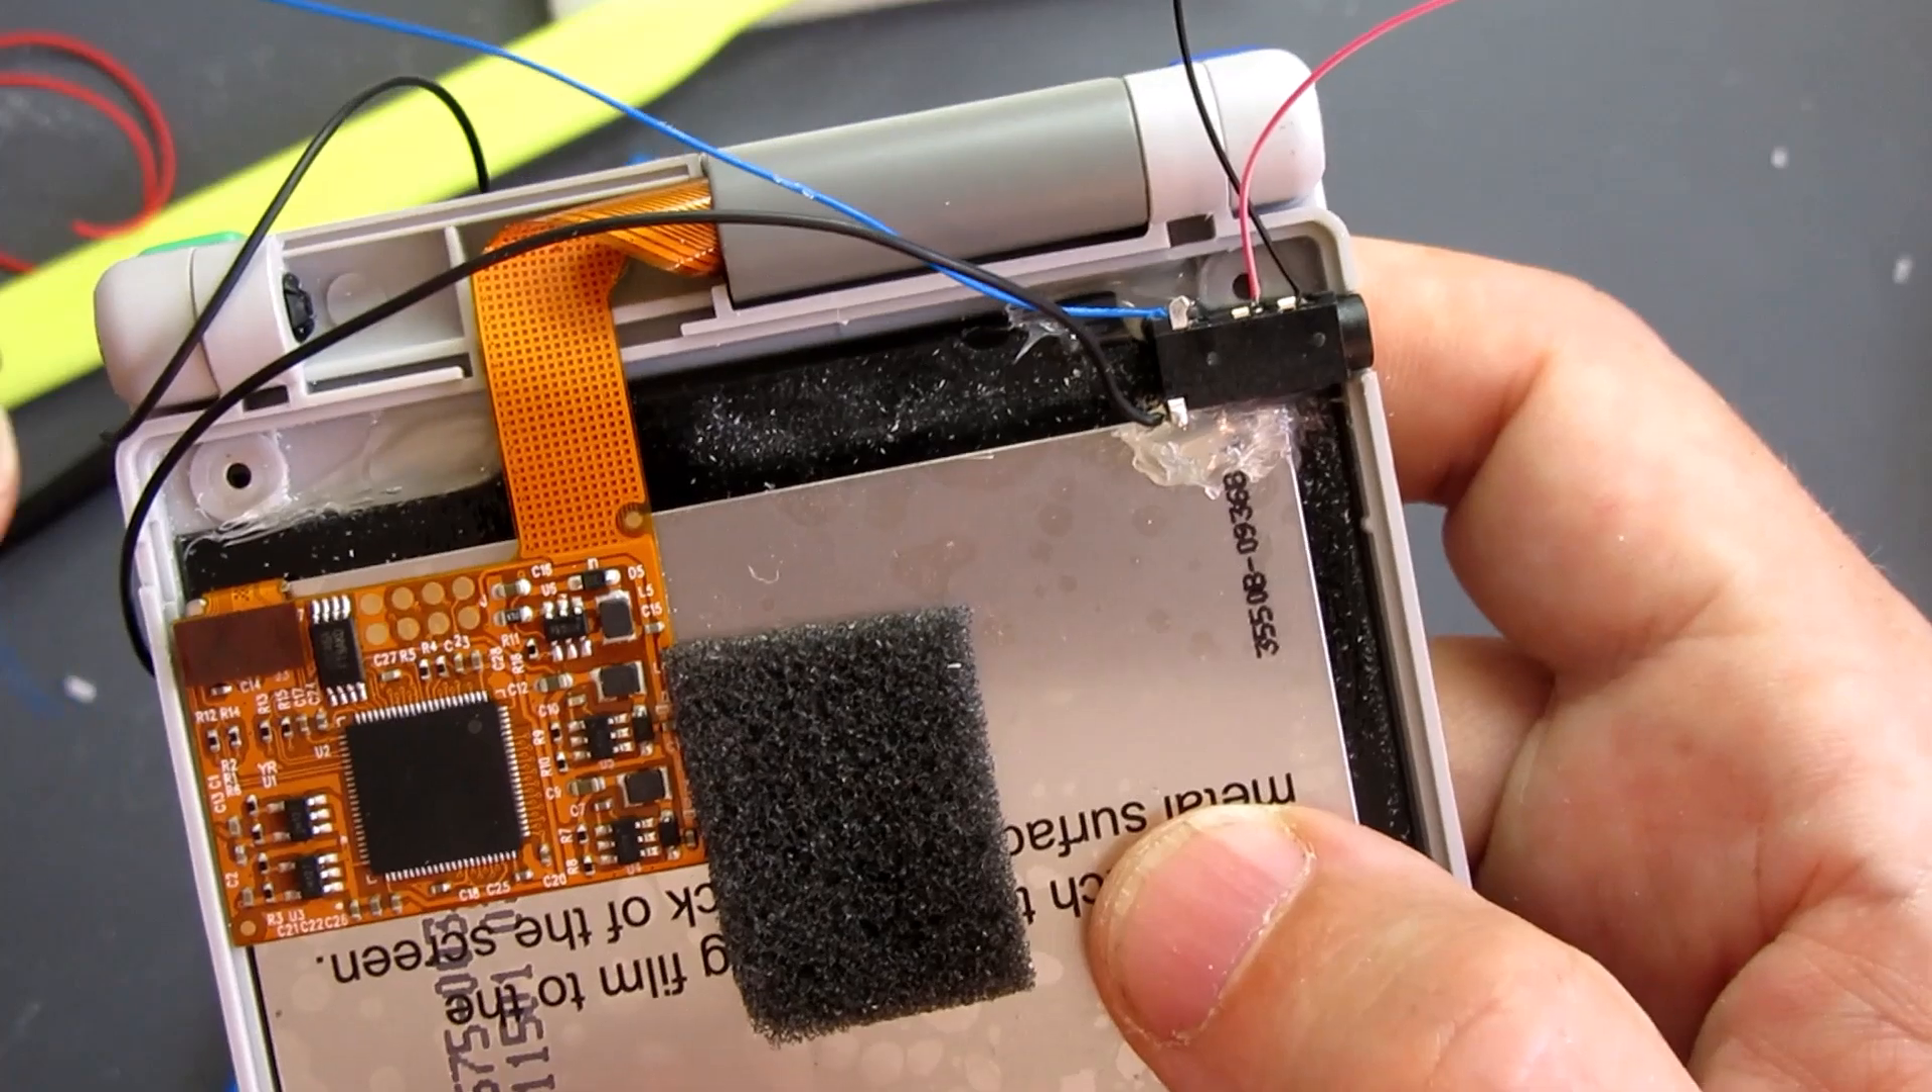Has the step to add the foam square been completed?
Yes.